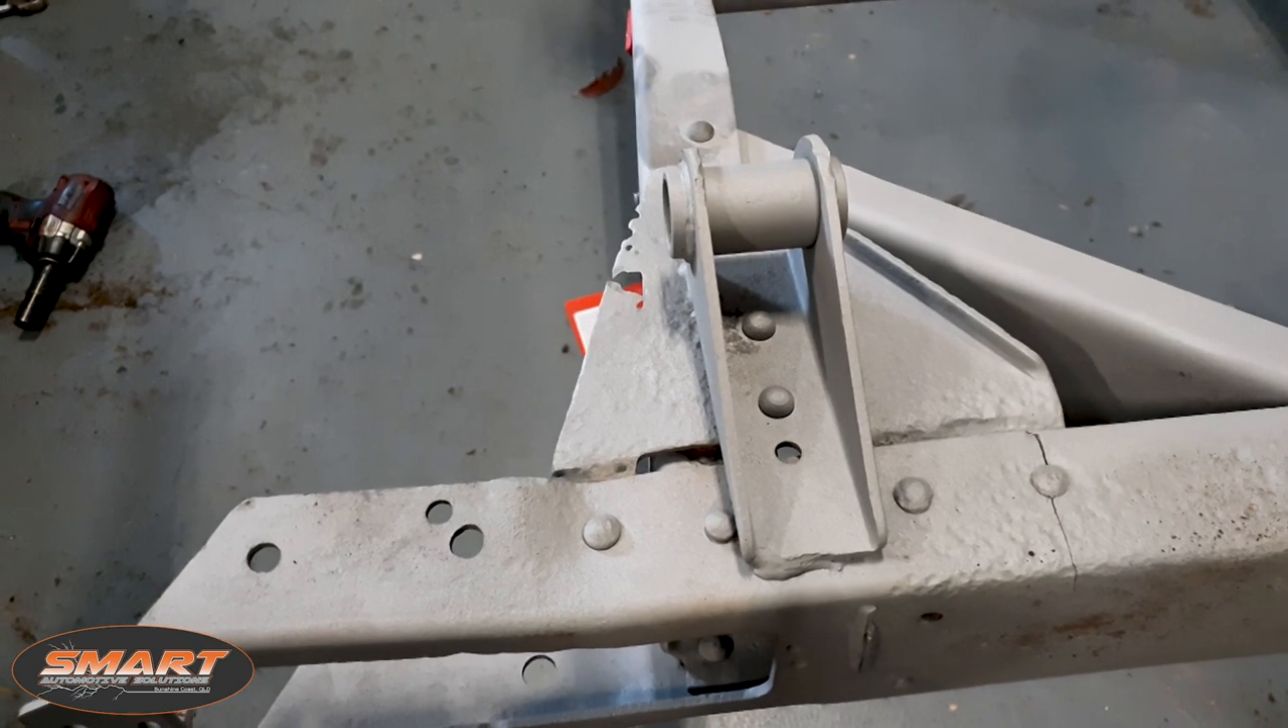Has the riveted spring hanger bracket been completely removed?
No.